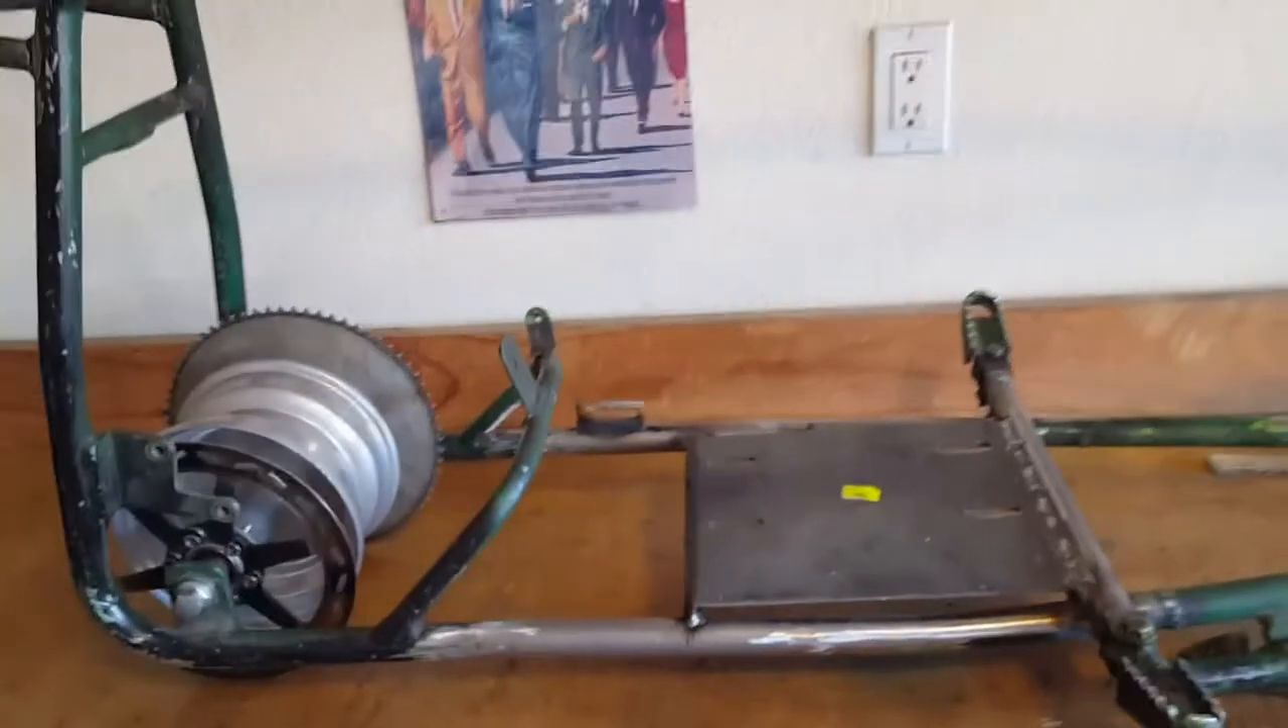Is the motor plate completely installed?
Yes.